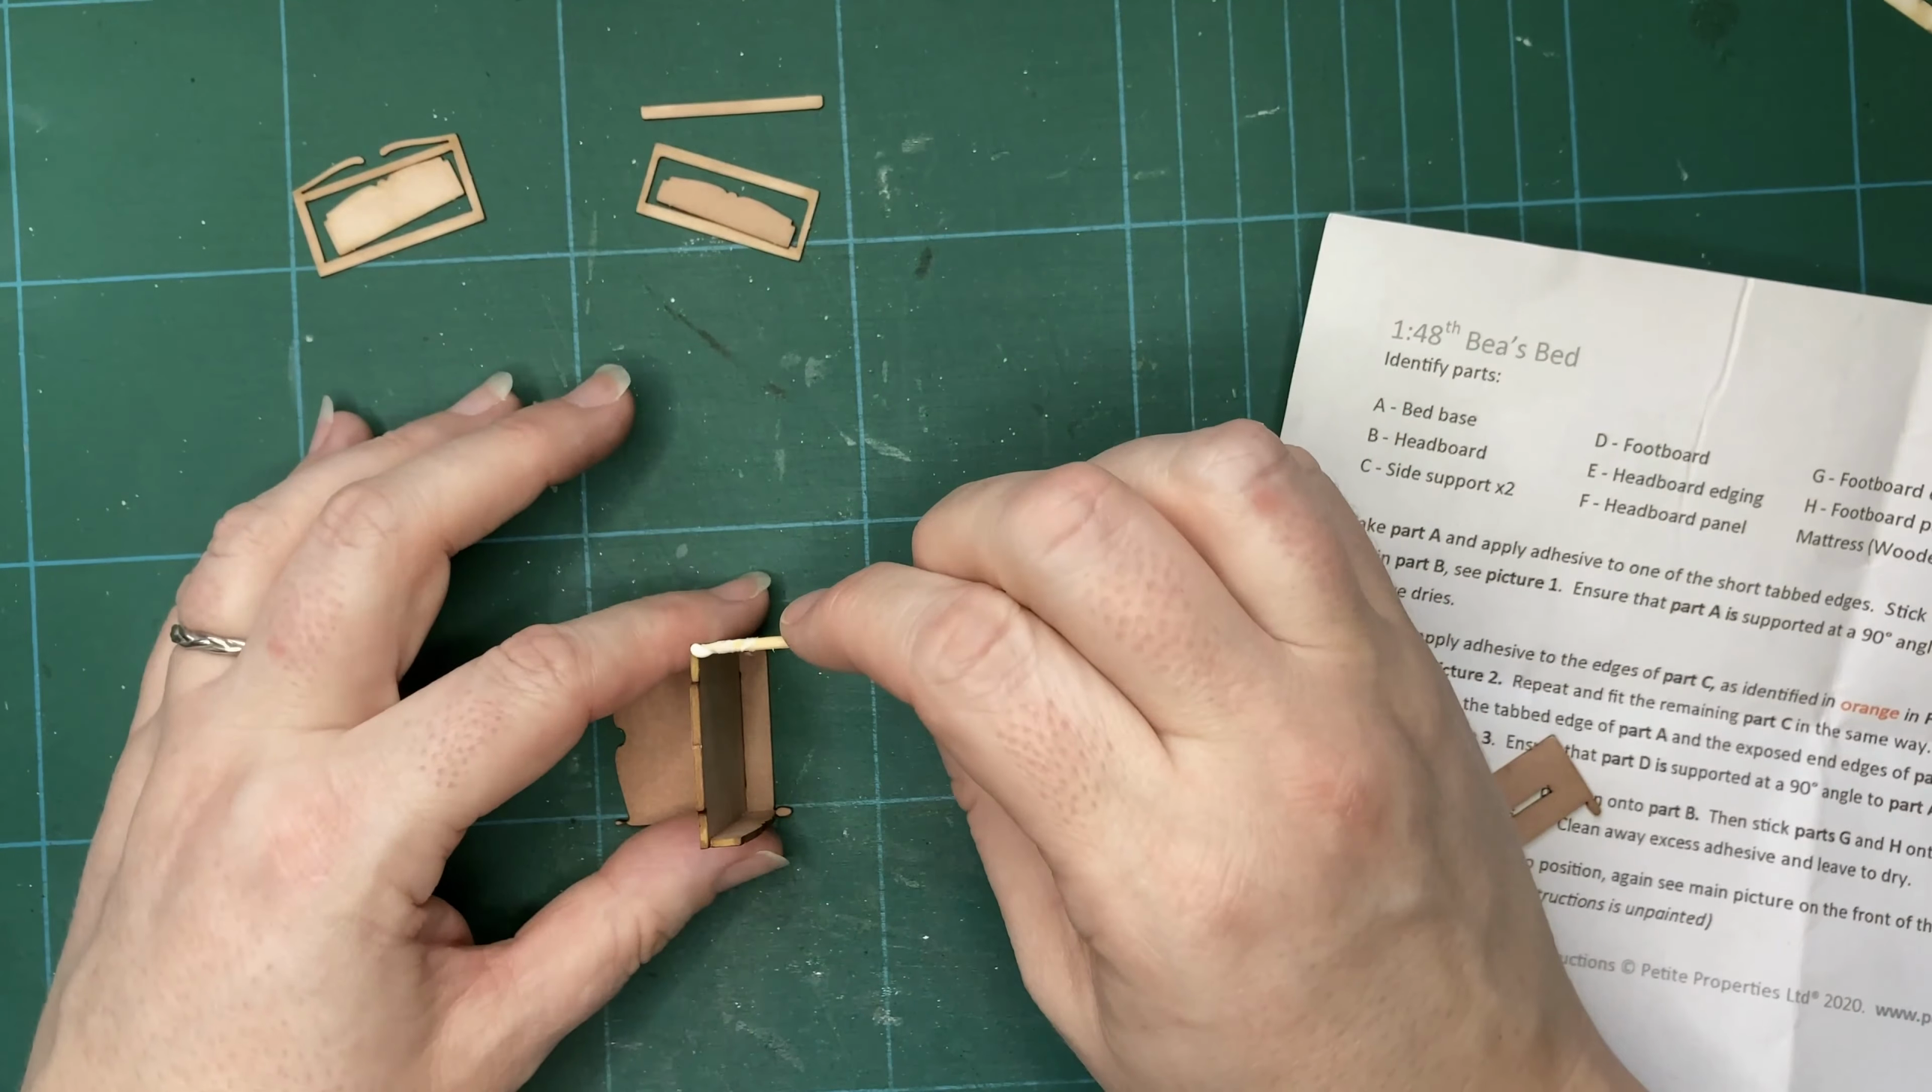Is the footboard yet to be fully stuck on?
Yes.